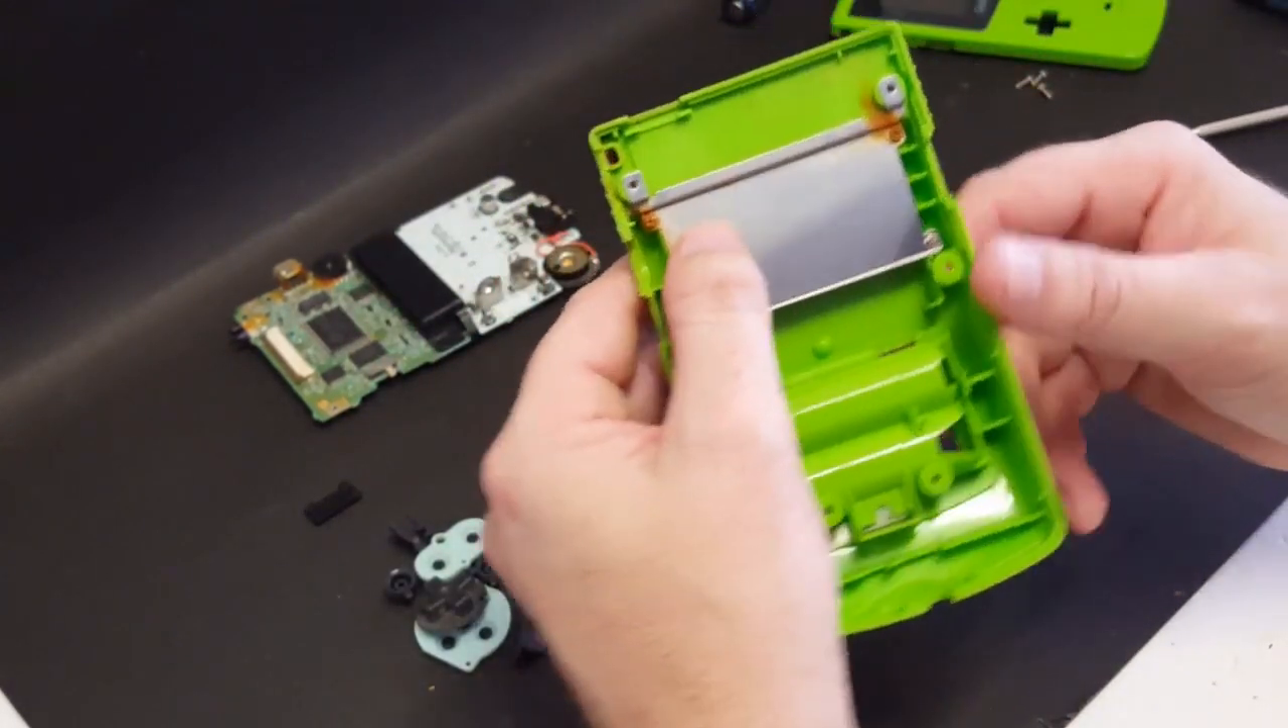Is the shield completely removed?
No.